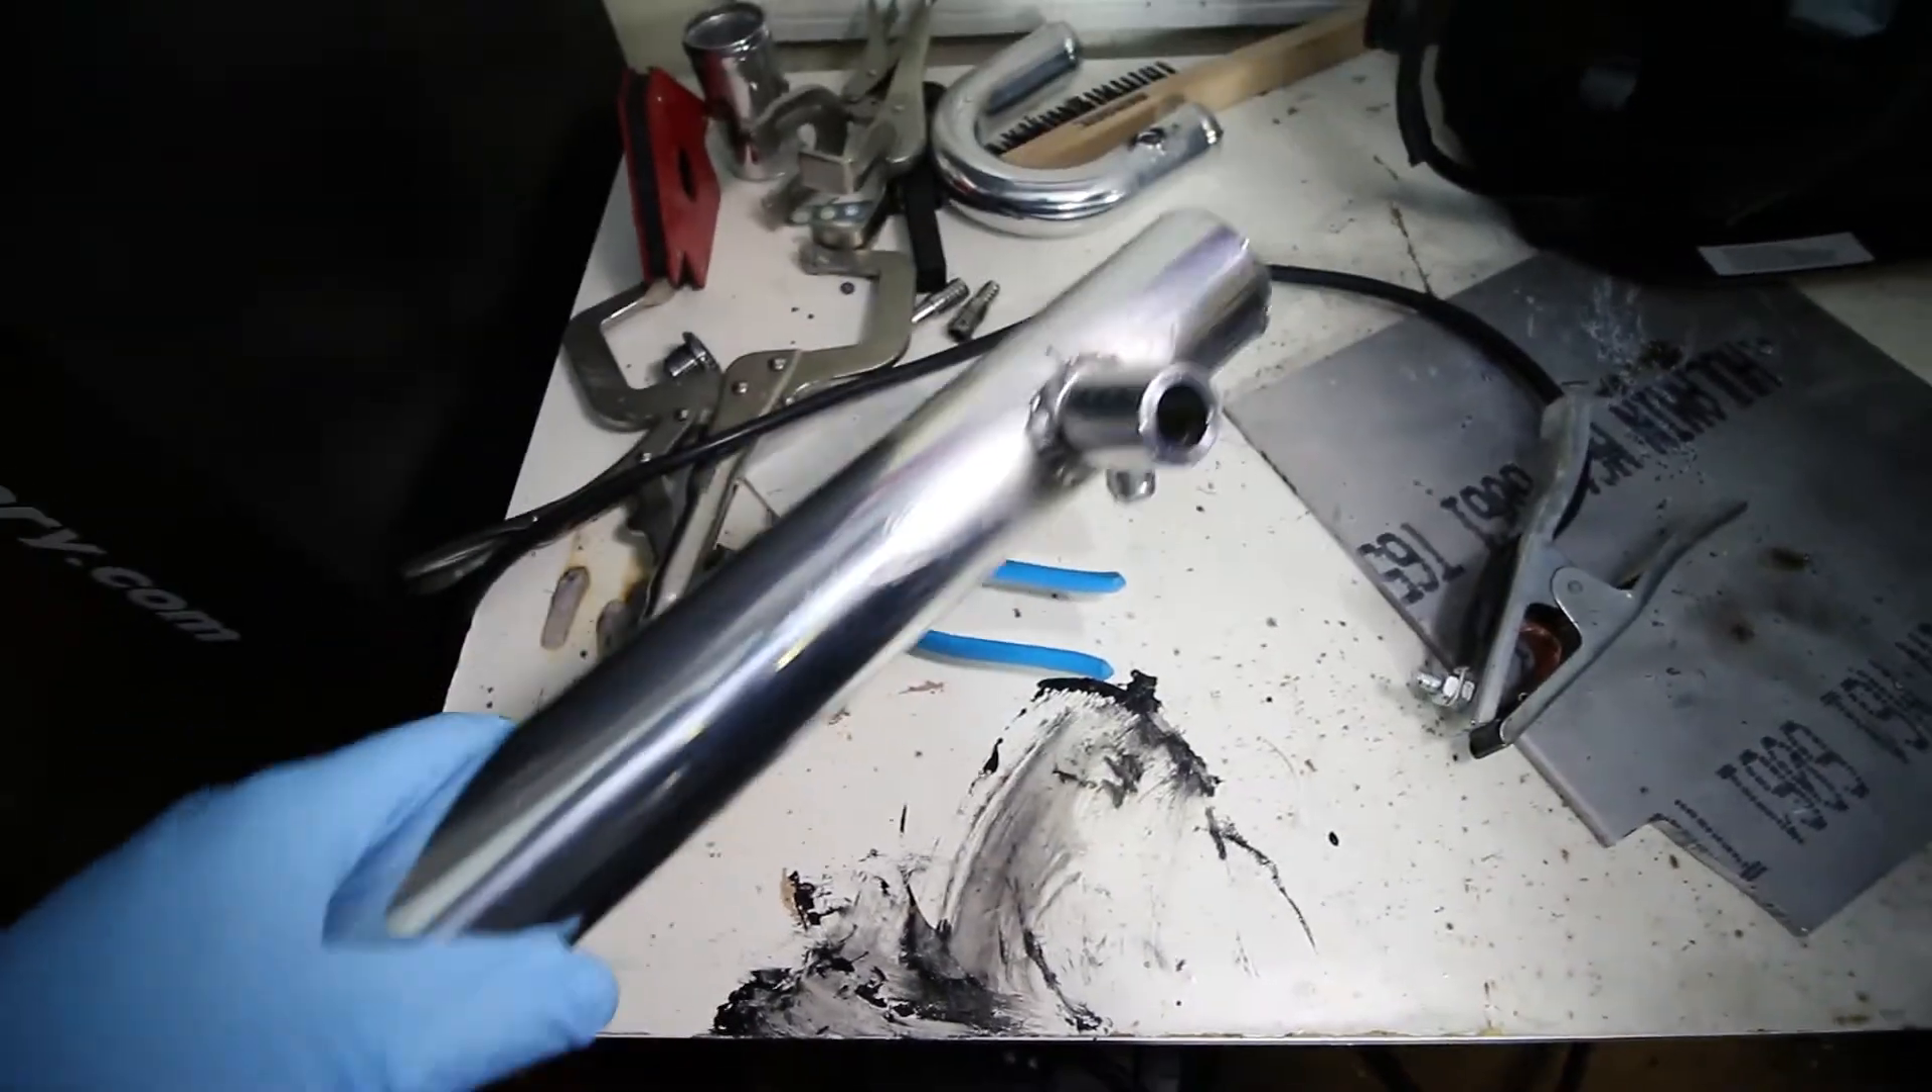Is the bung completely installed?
Yes.